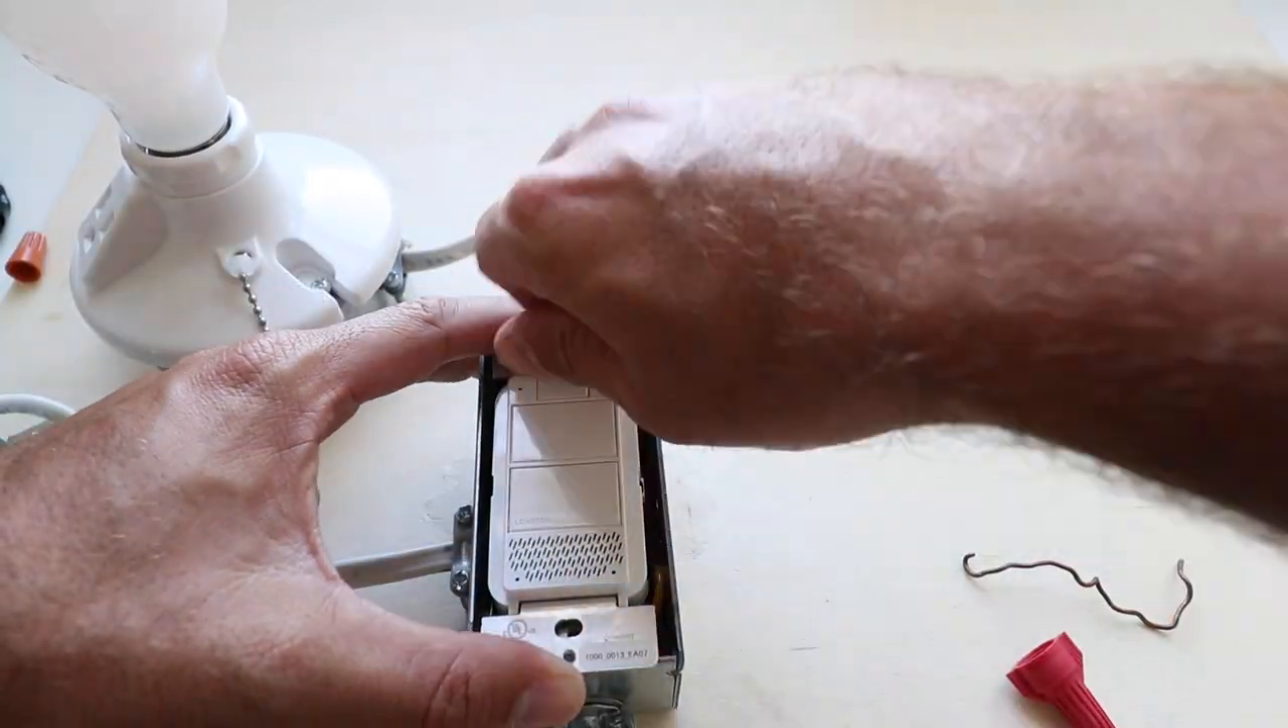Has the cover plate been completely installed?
No.